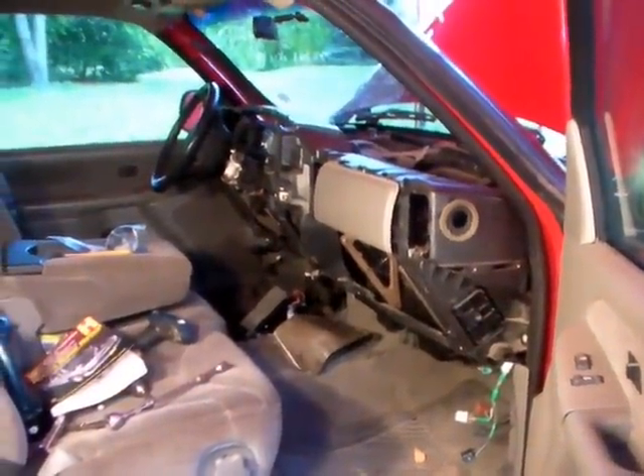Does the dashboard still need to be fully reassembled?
Yes.